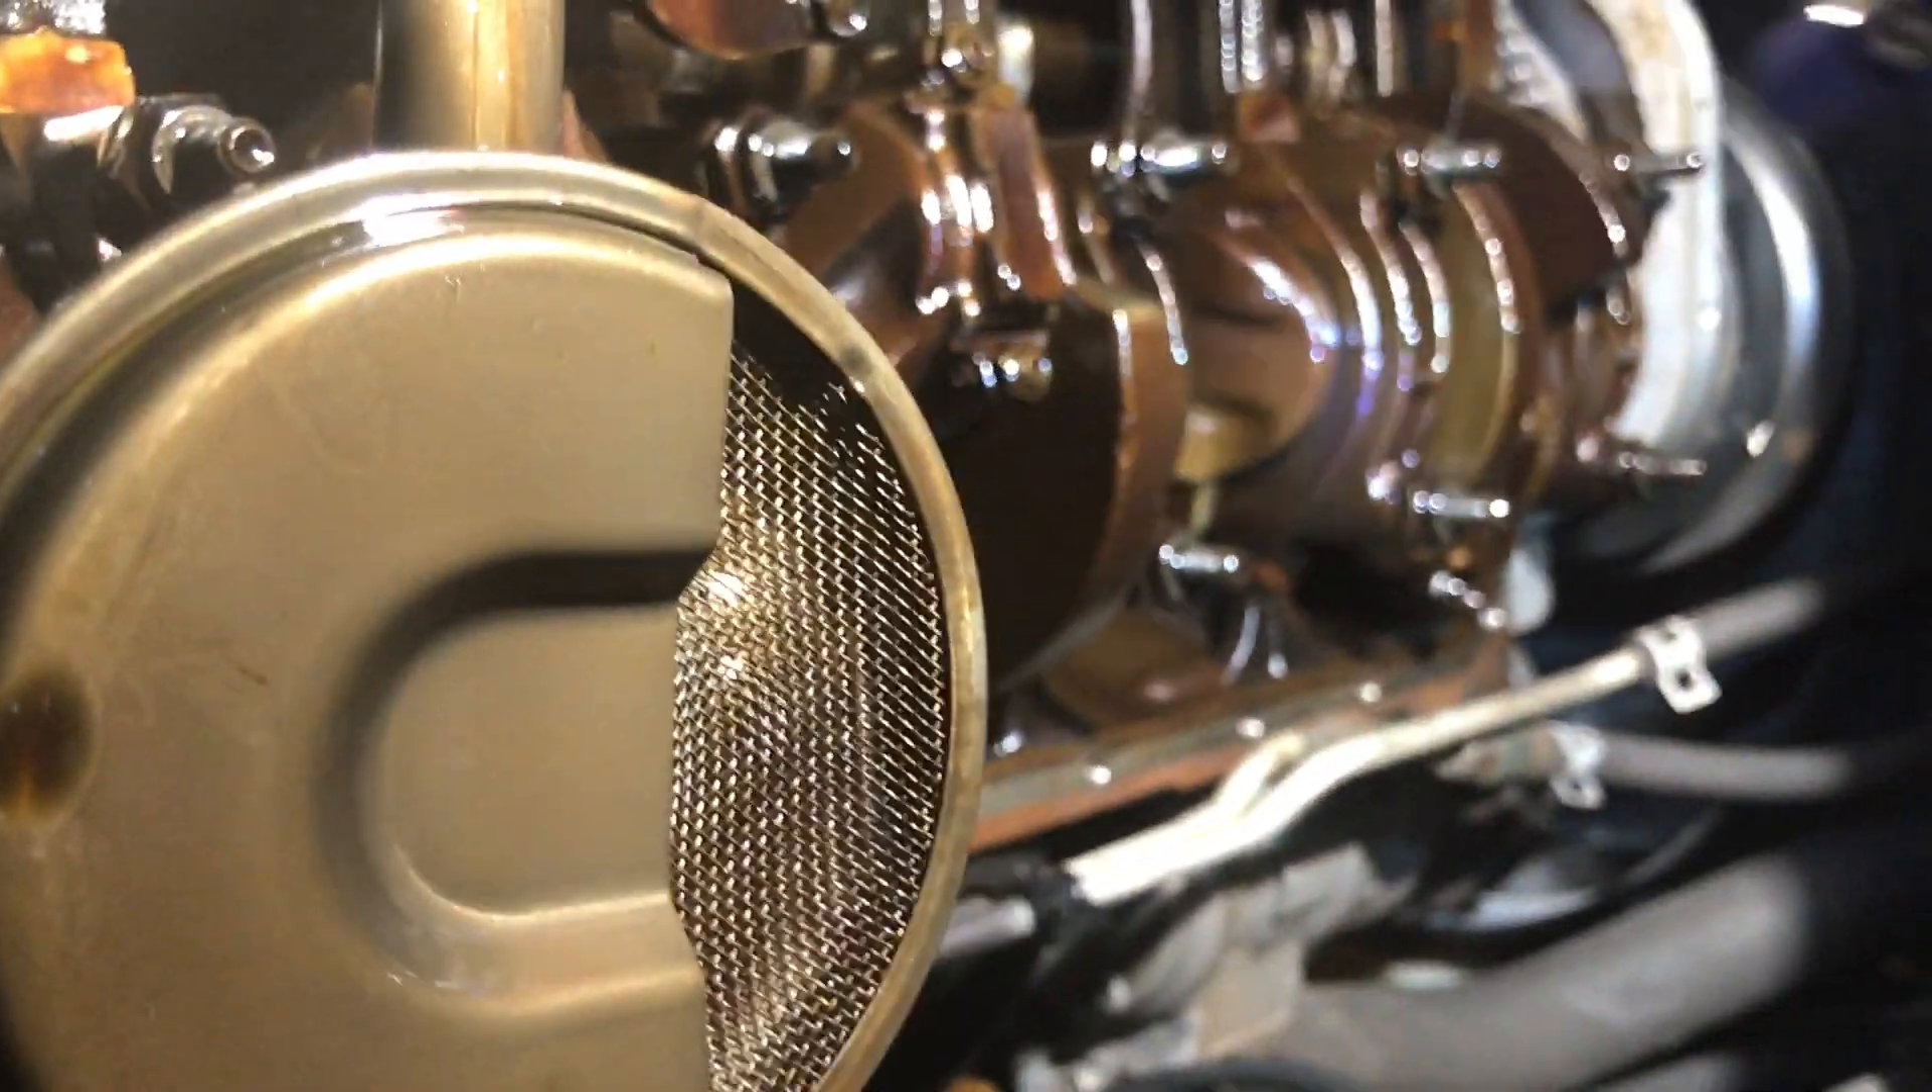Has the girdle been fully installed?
No.